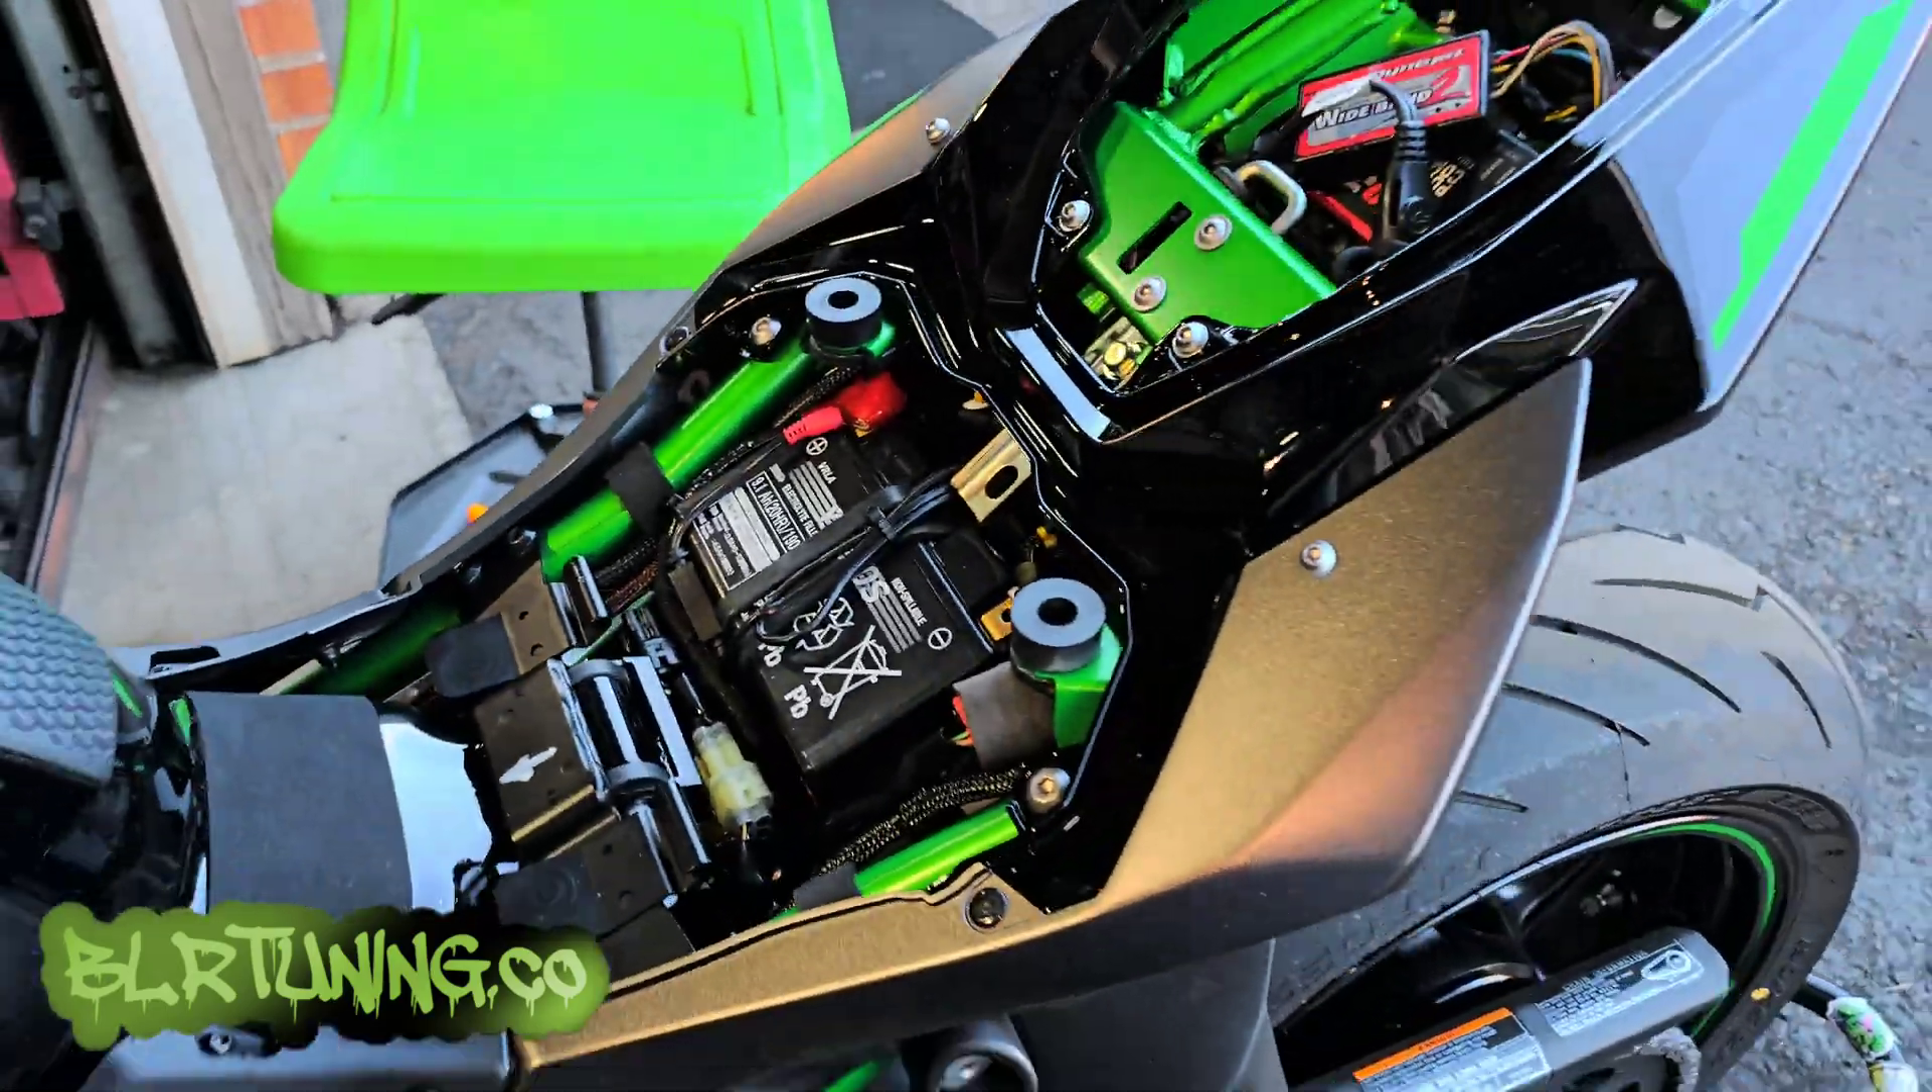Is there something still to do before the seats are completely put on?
Yes.